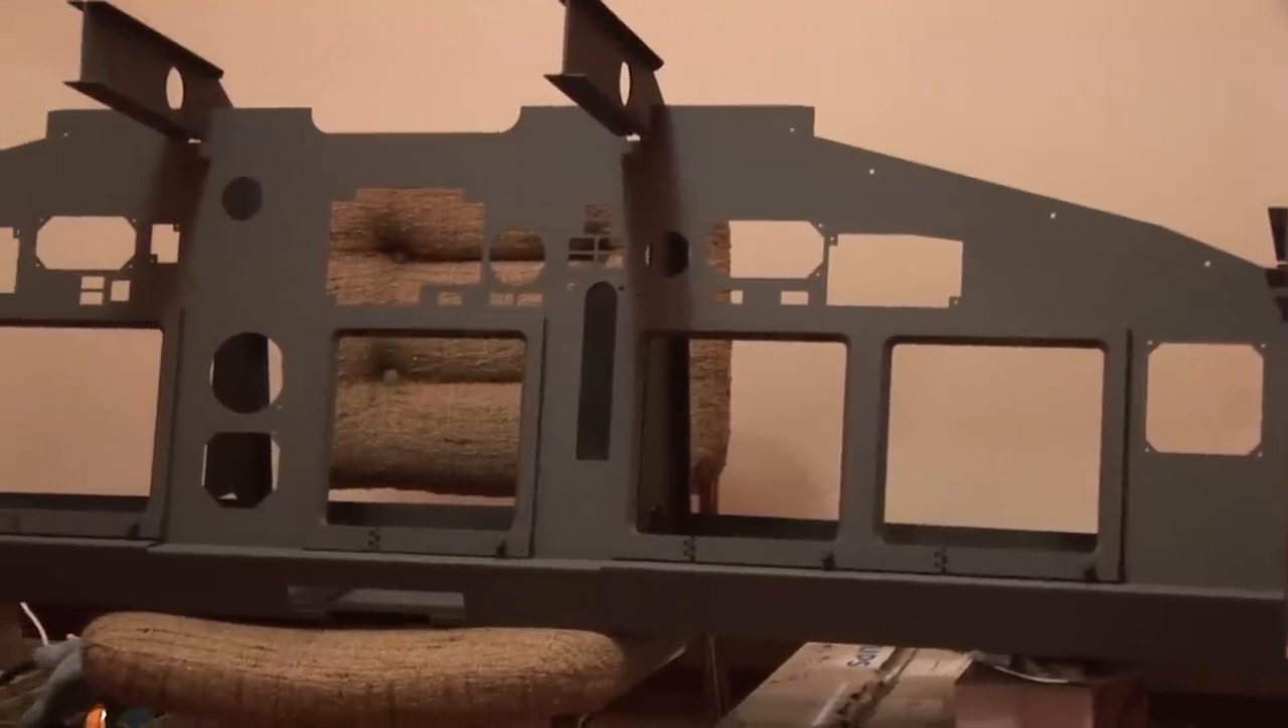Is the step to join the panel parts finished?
Yes.